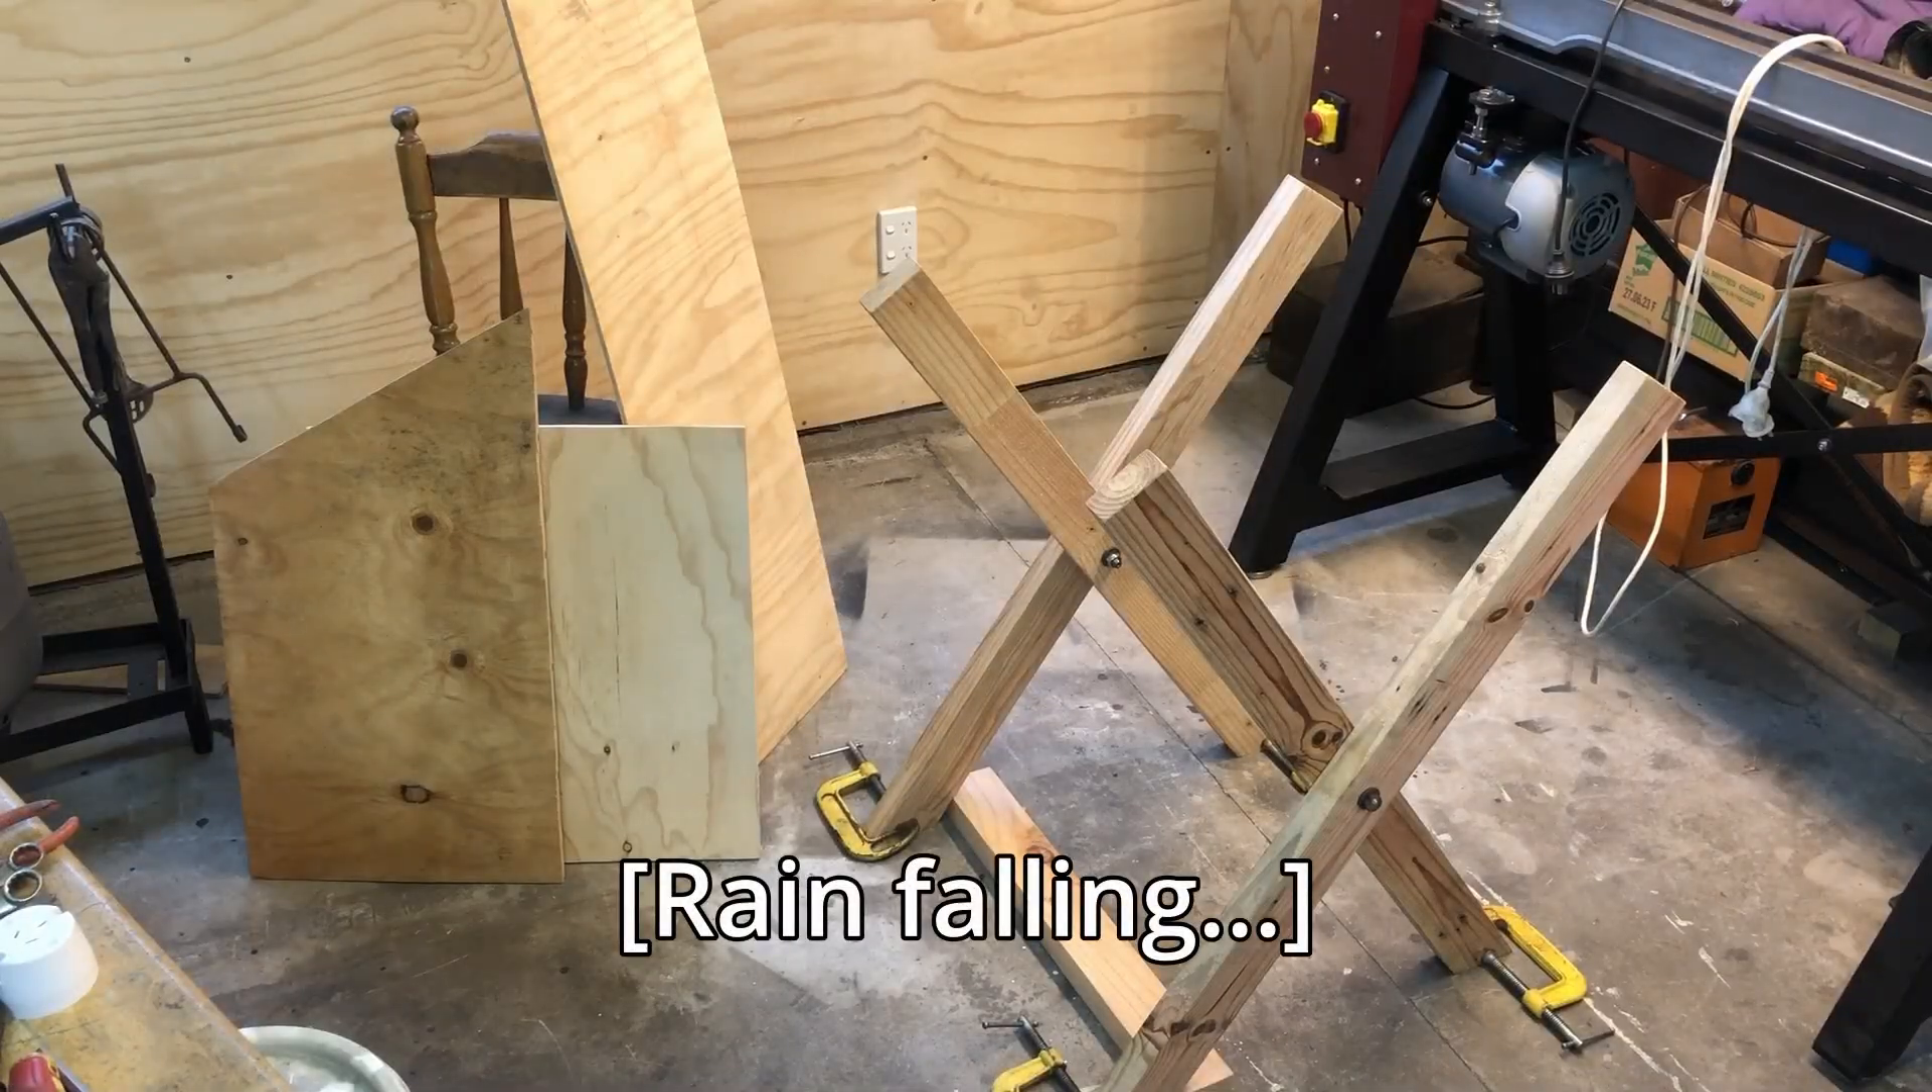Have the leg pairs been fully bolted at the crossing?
Yes.